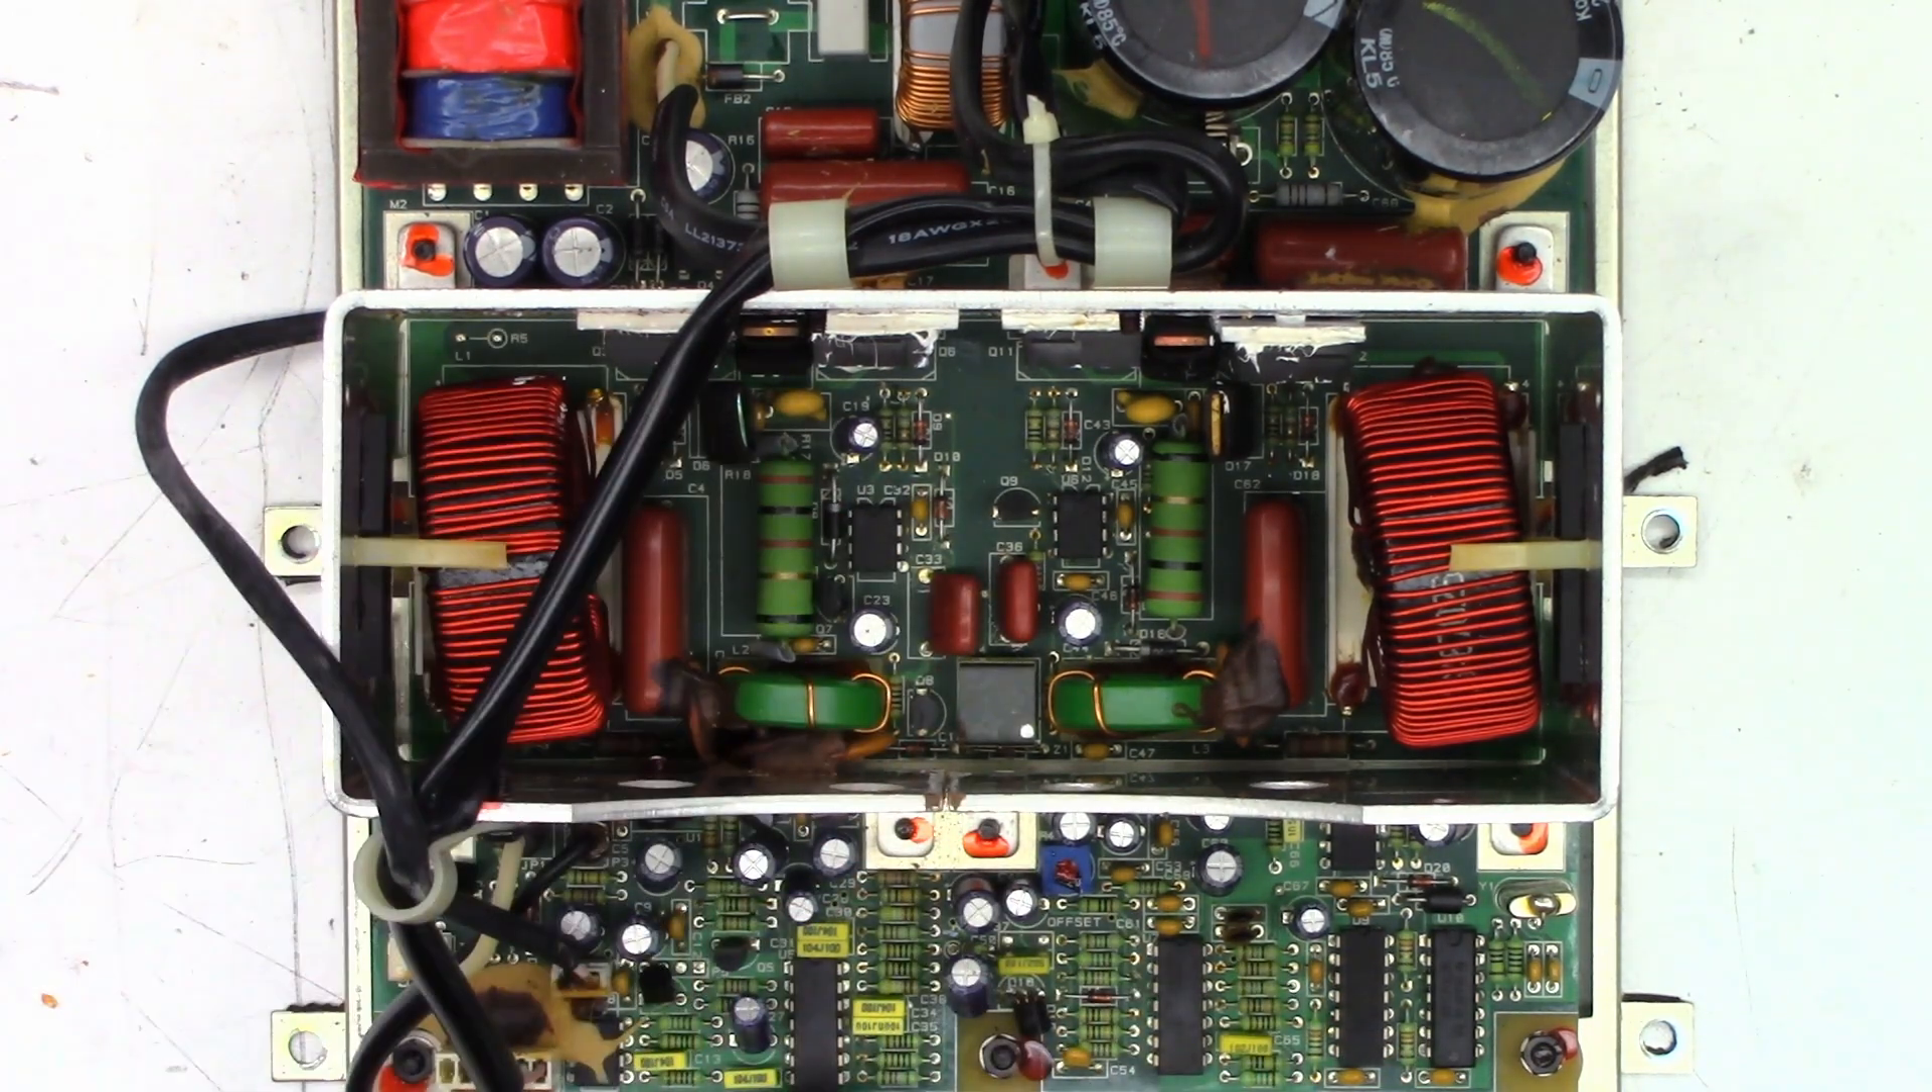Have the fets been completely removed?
No.